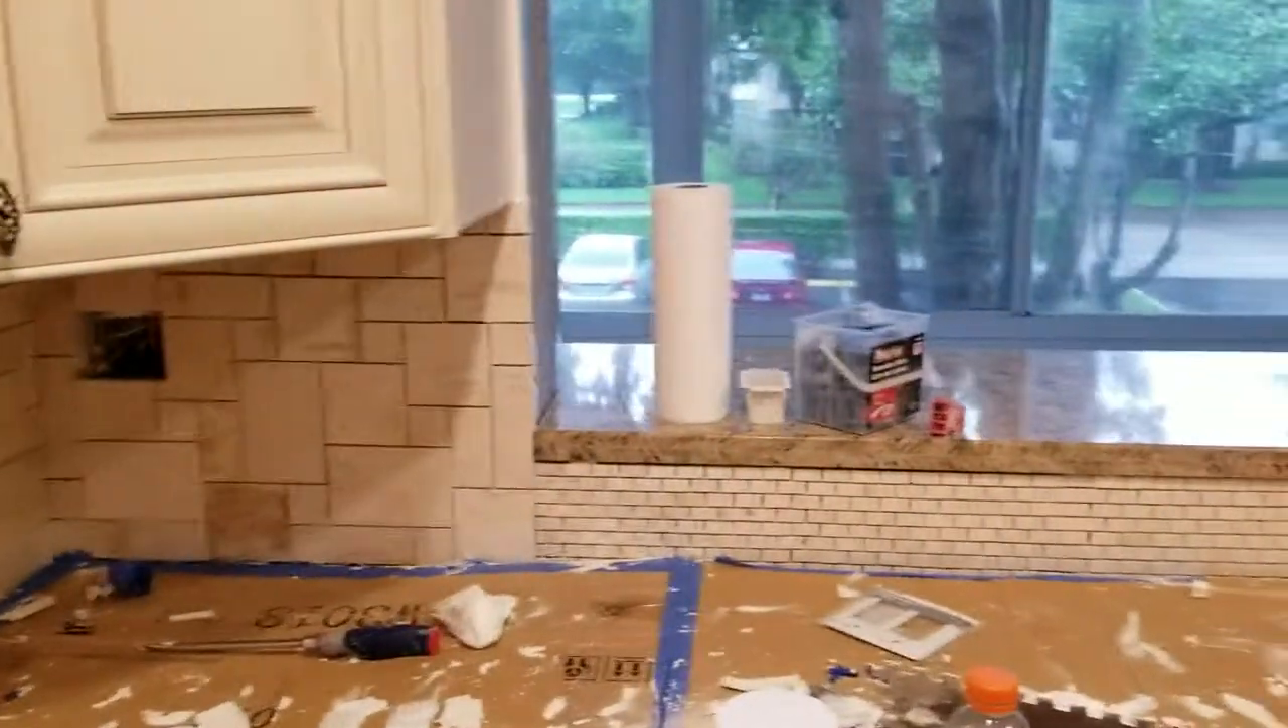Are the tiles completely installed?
Yes.